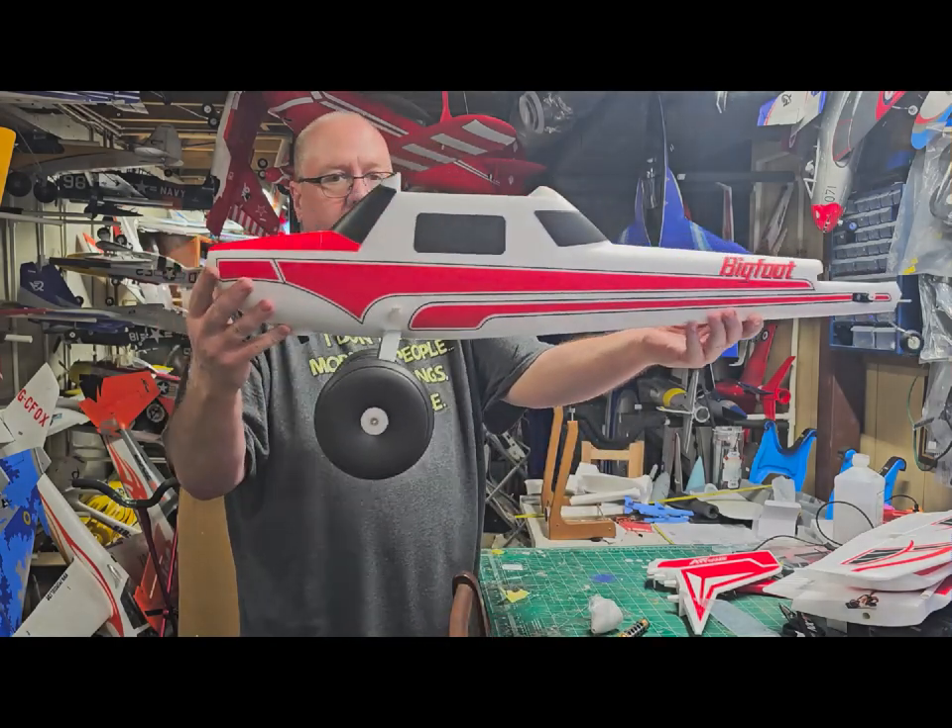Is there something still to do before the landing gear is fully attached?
No.